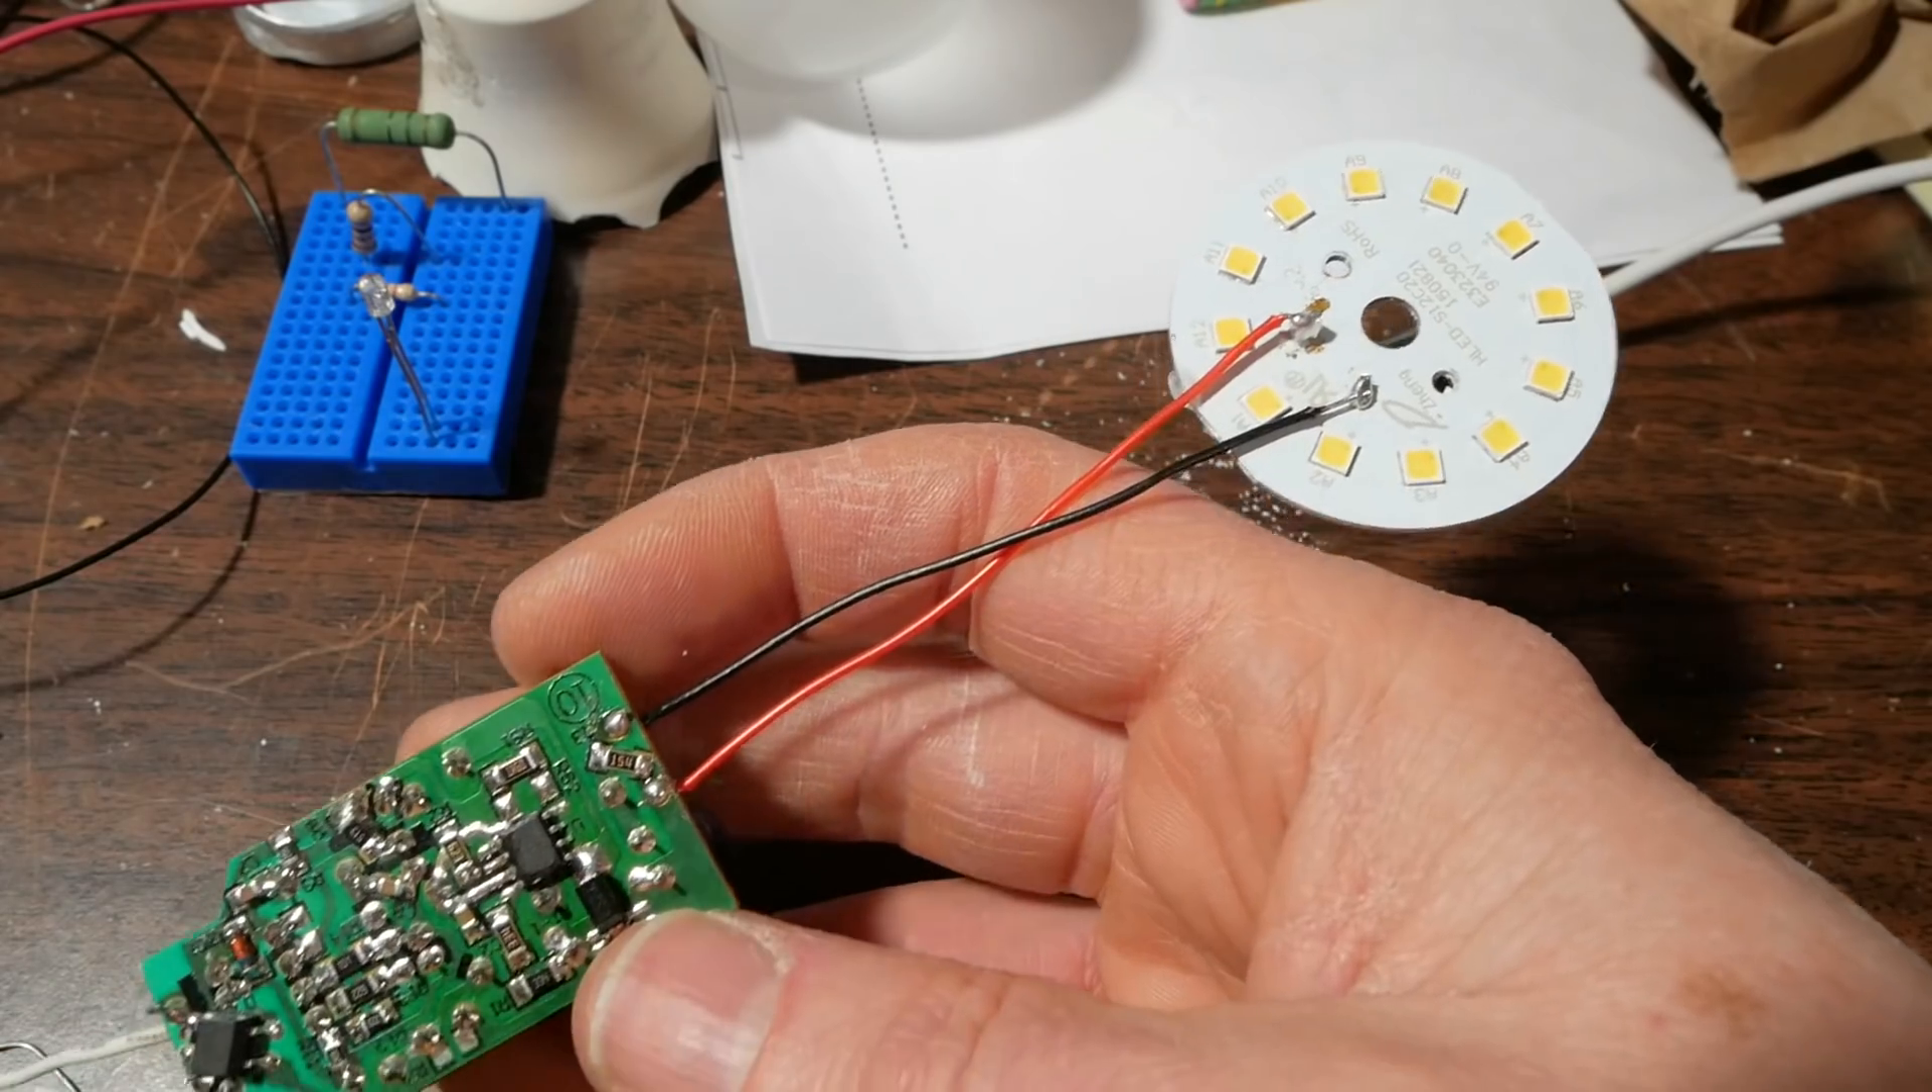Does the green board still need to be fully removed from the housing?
No.